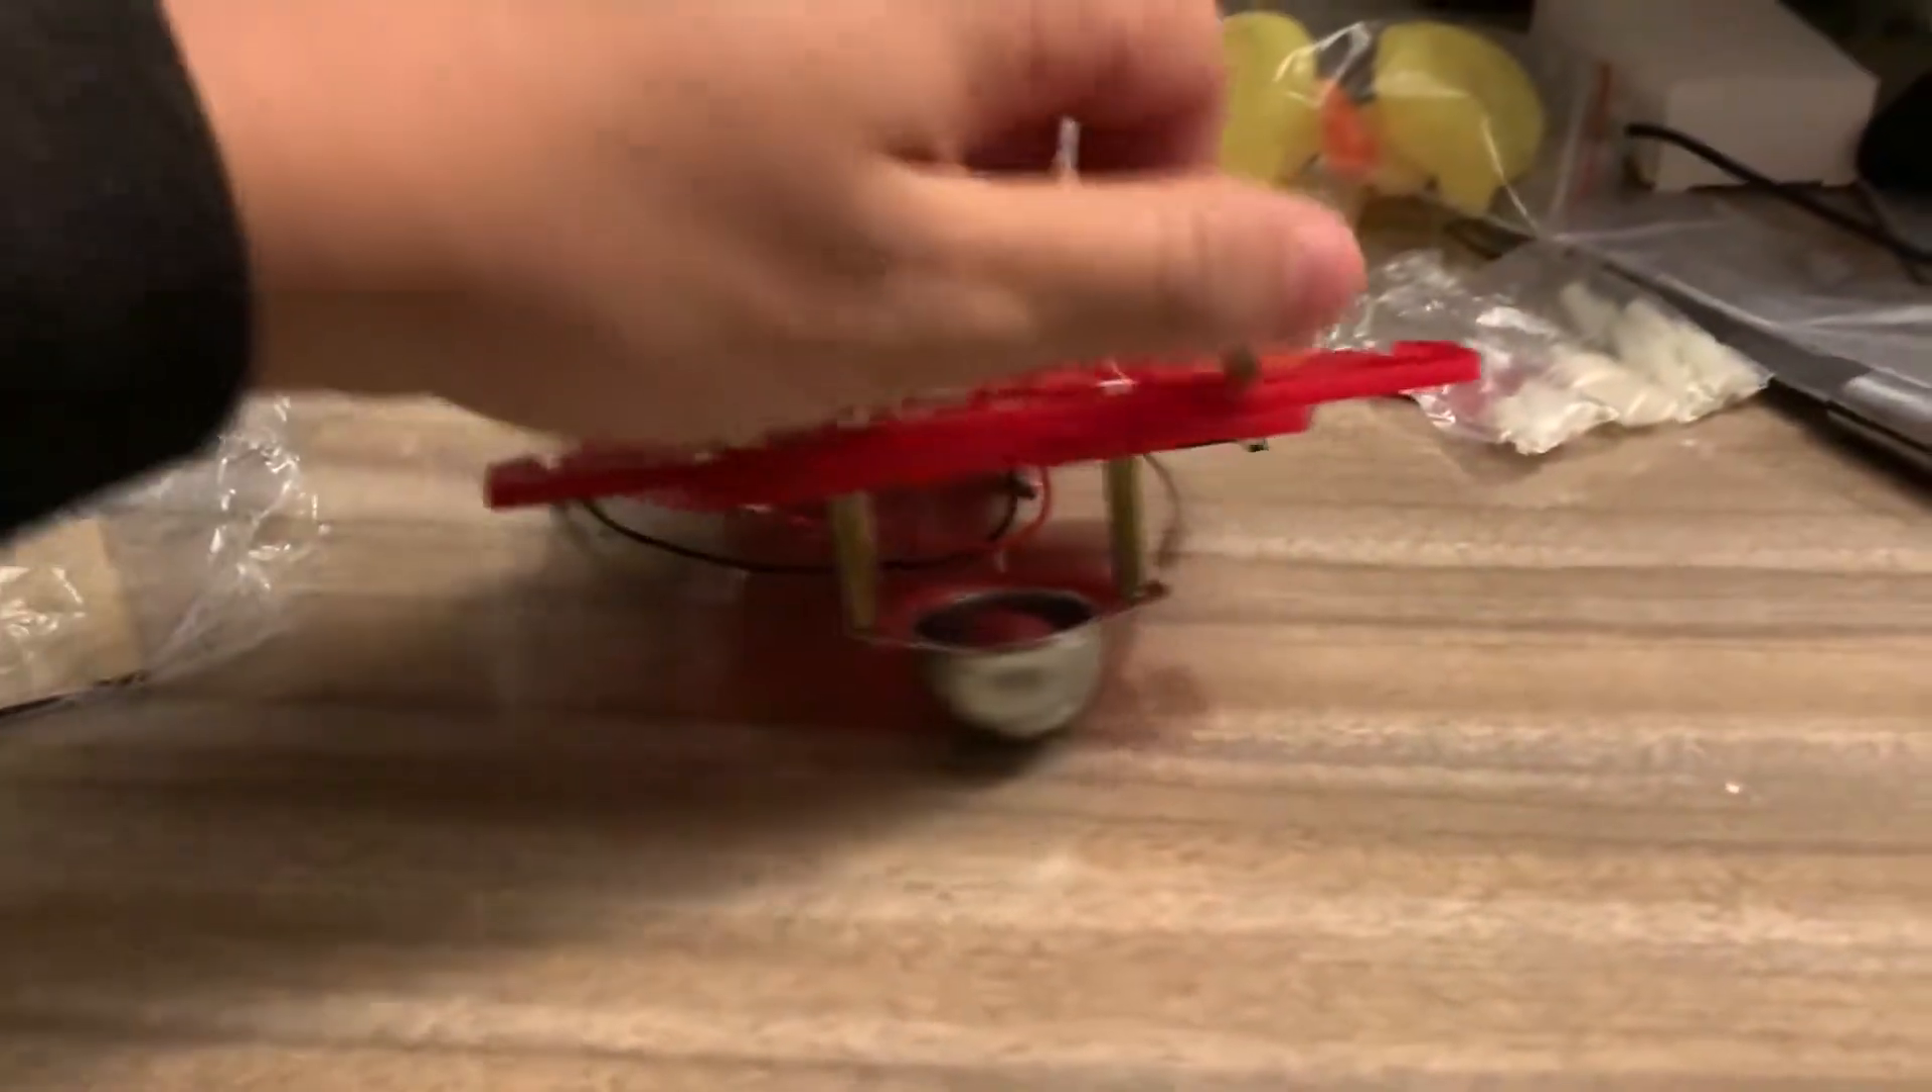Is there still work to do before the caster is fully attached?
No.